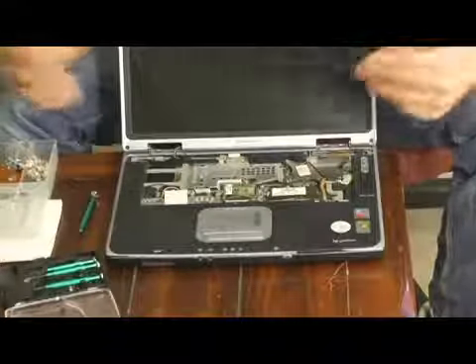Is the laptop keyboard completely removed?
Yes.